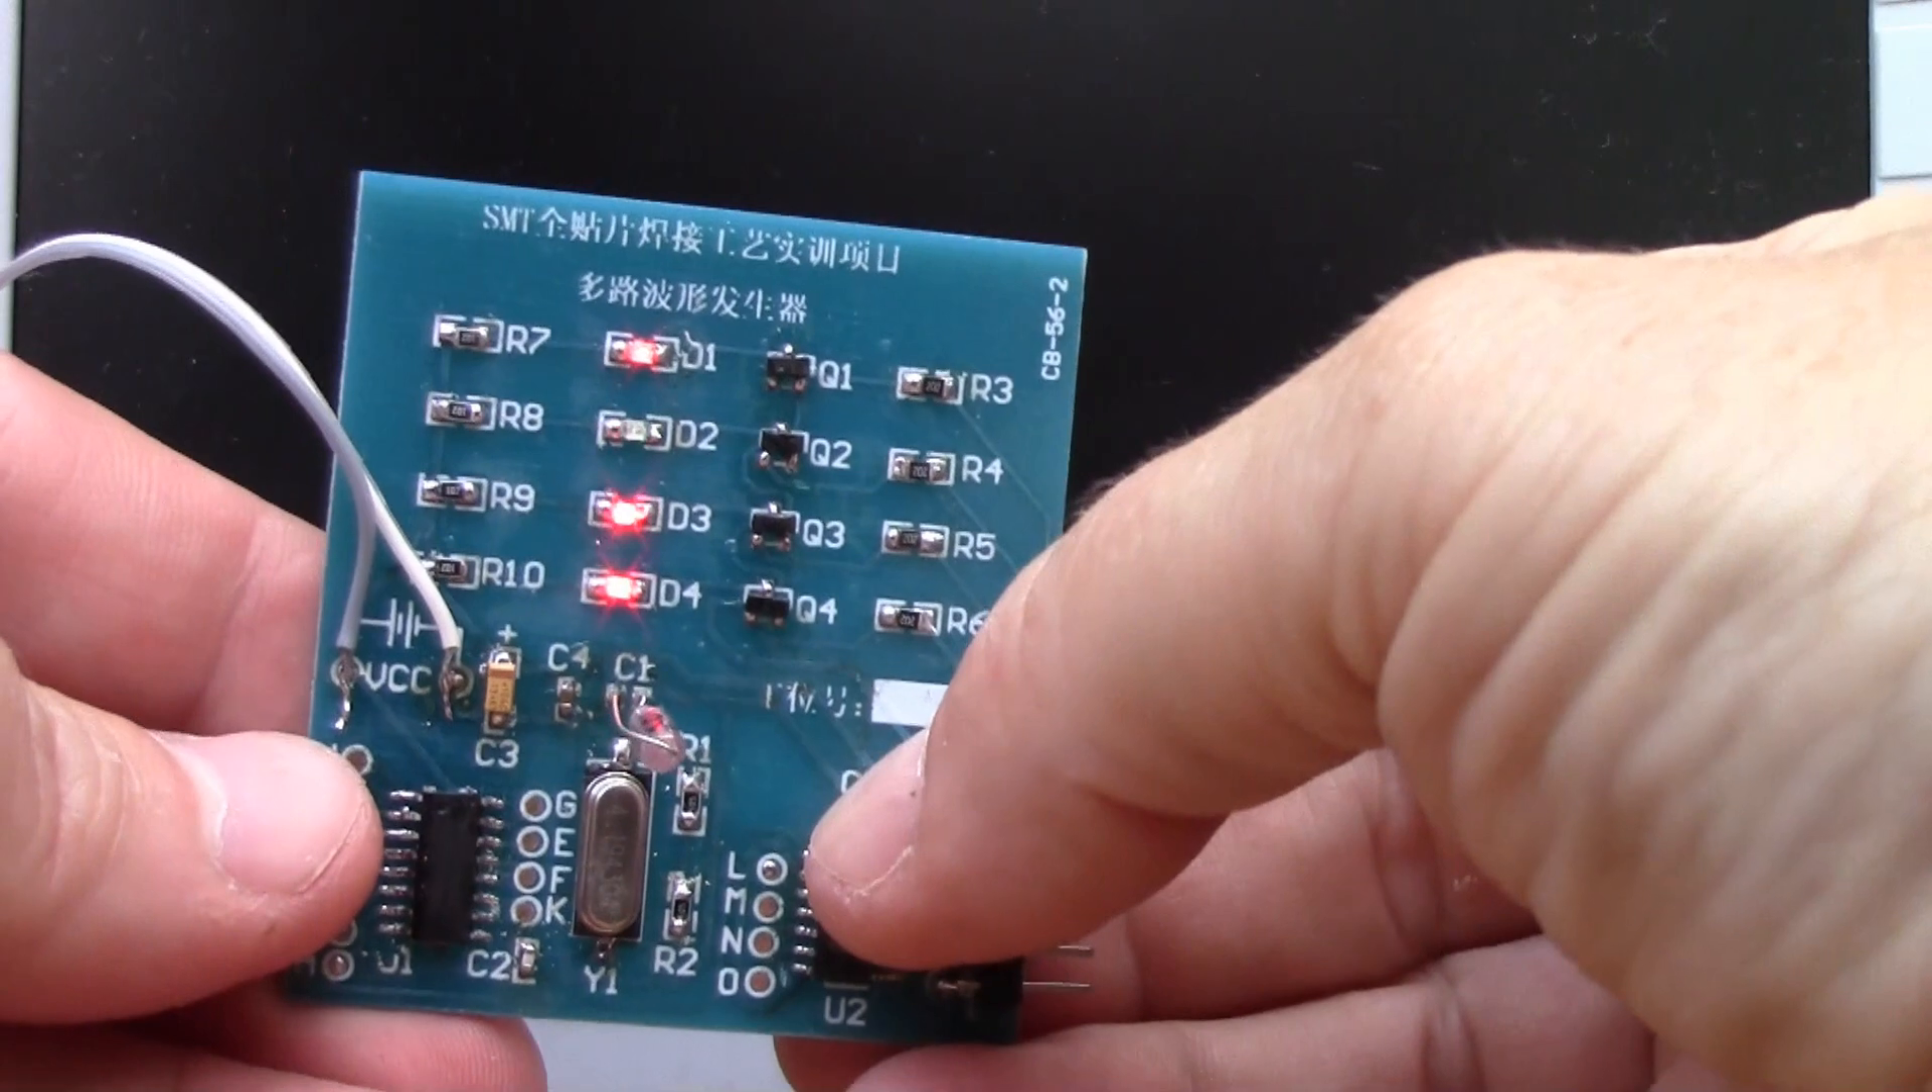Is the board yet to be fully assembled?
No.